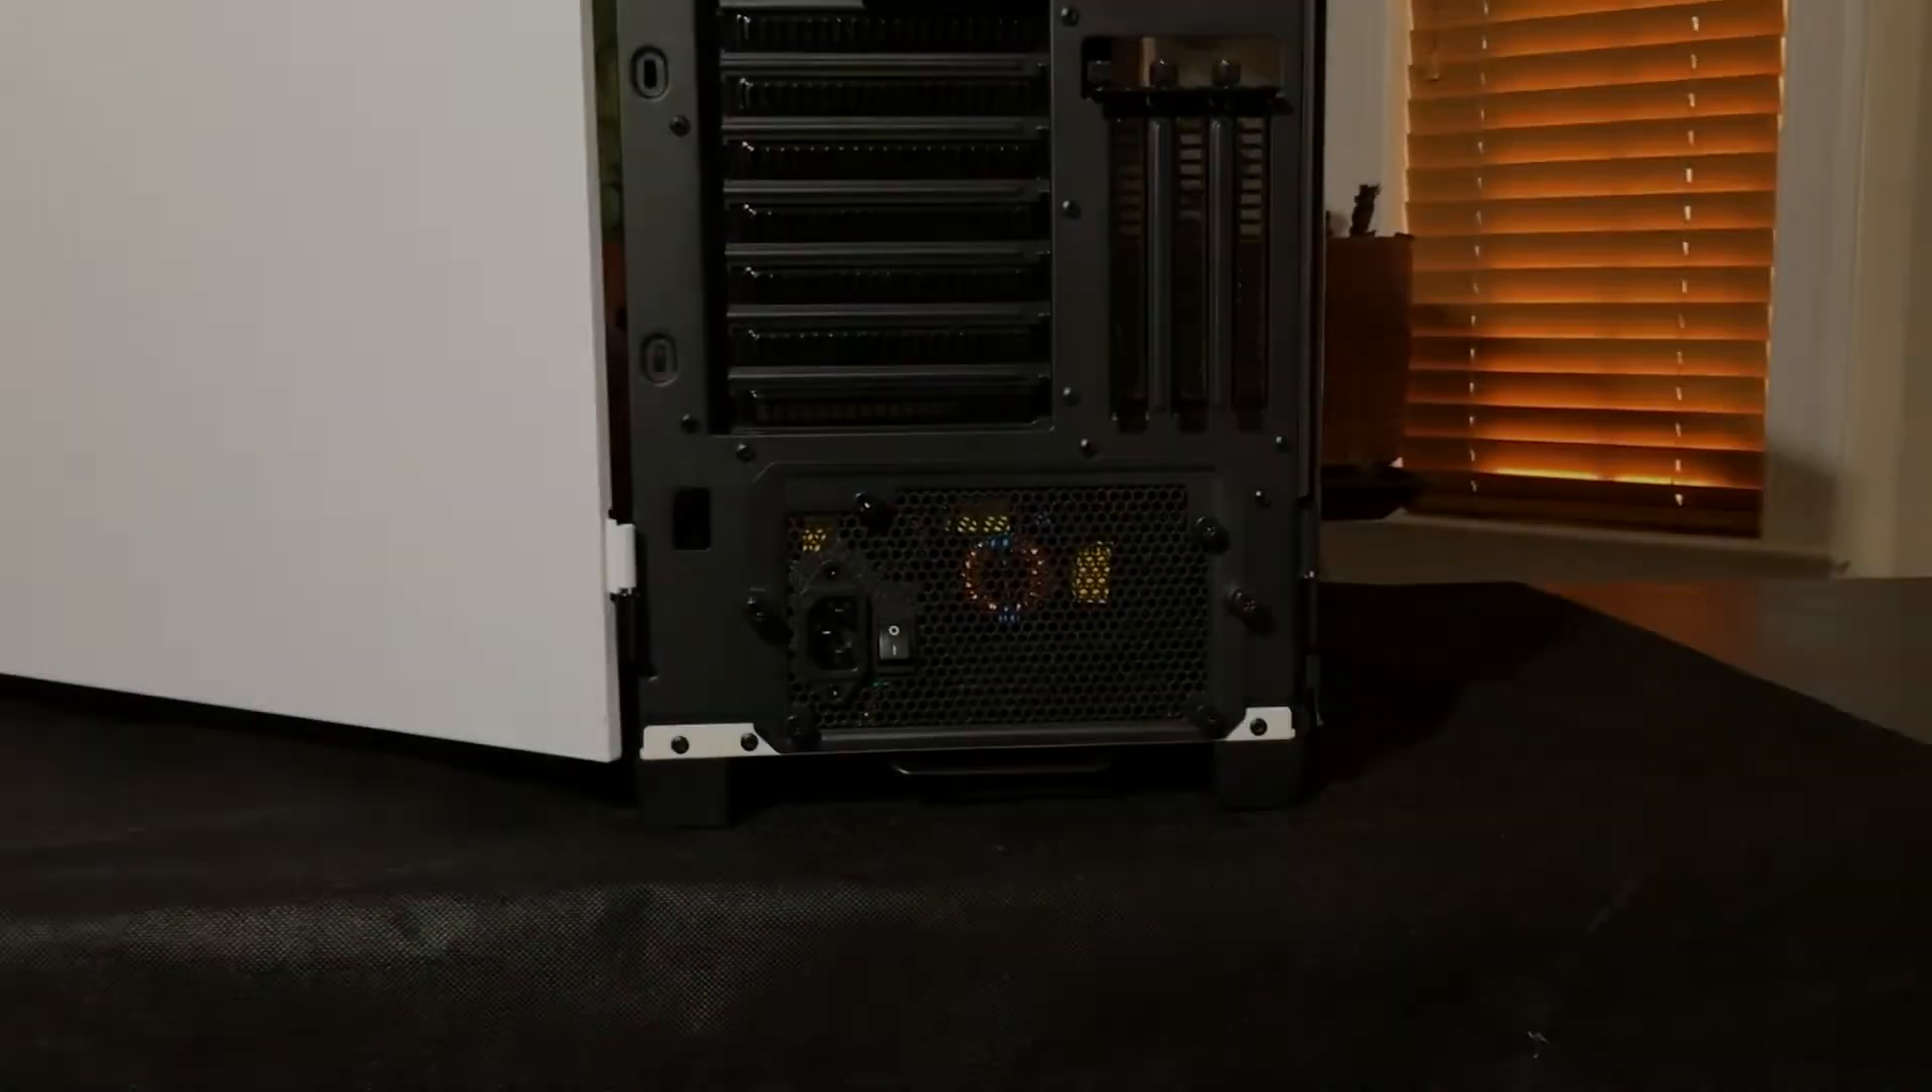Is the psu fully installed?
Yes.